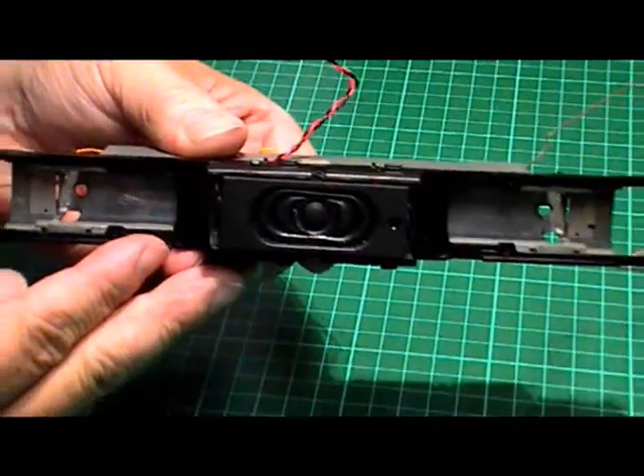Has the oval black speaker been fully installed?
Yes.